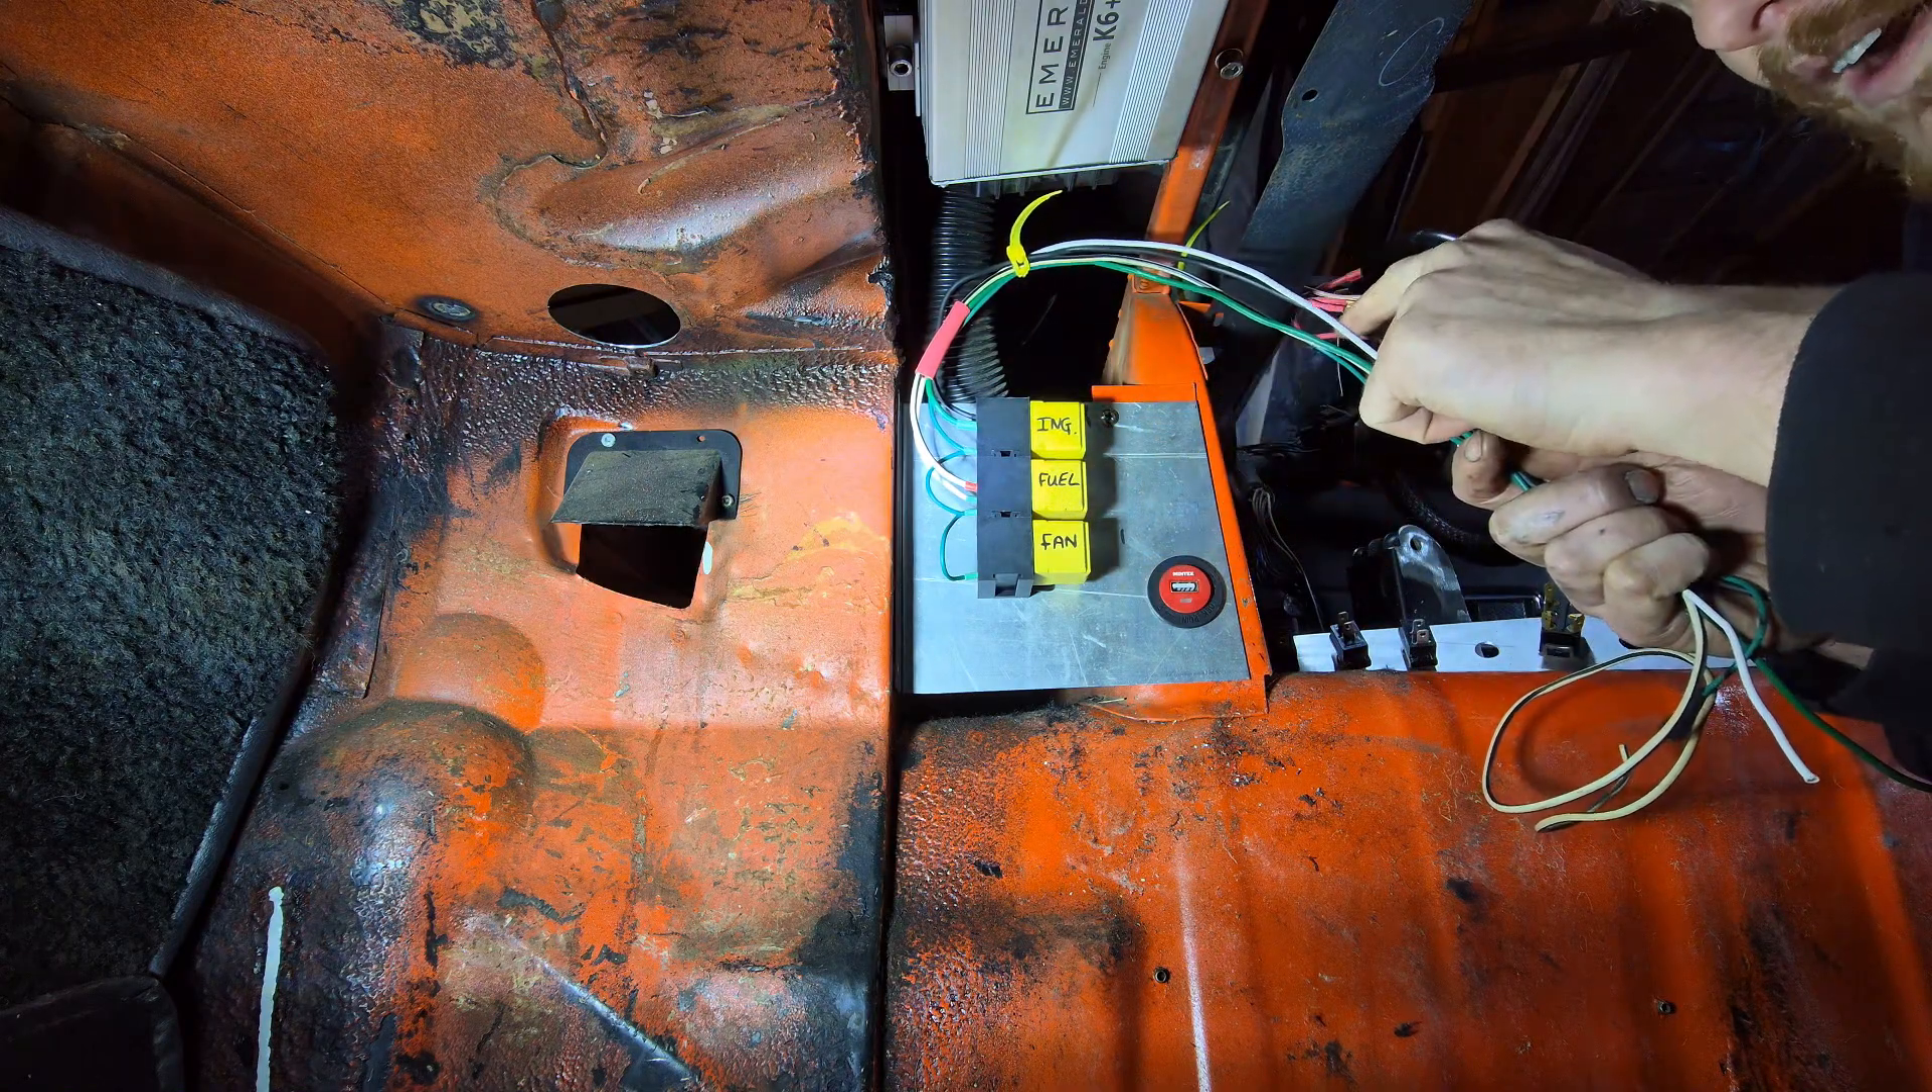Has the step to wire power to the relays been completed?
No.